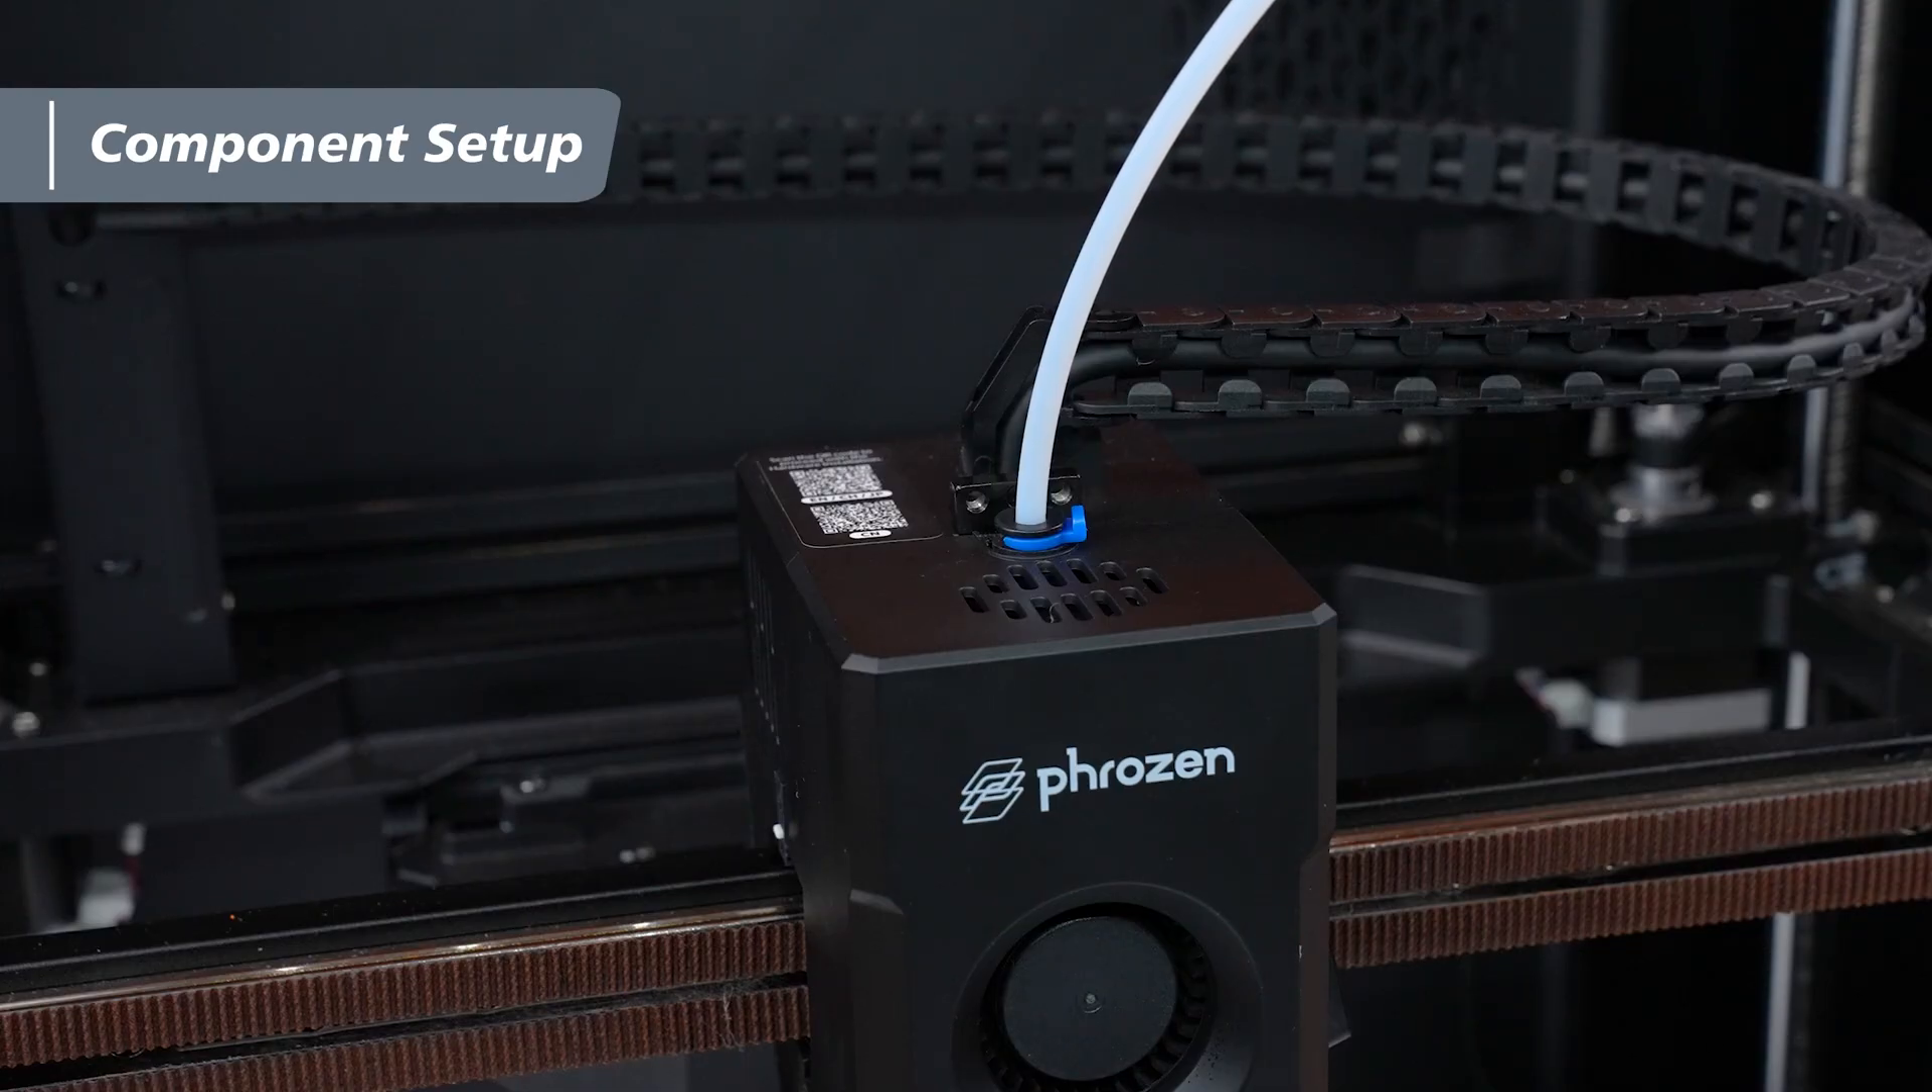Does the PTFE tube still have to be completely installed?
No.